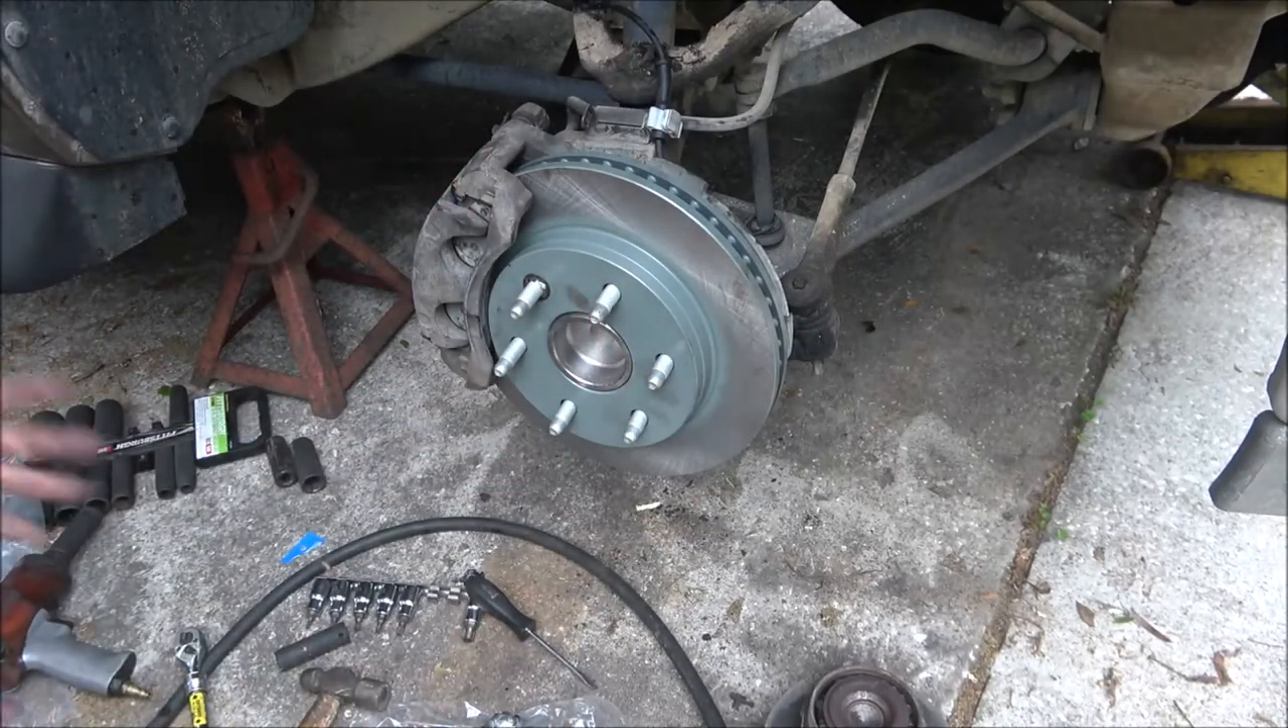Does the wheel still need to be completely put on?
Yes.